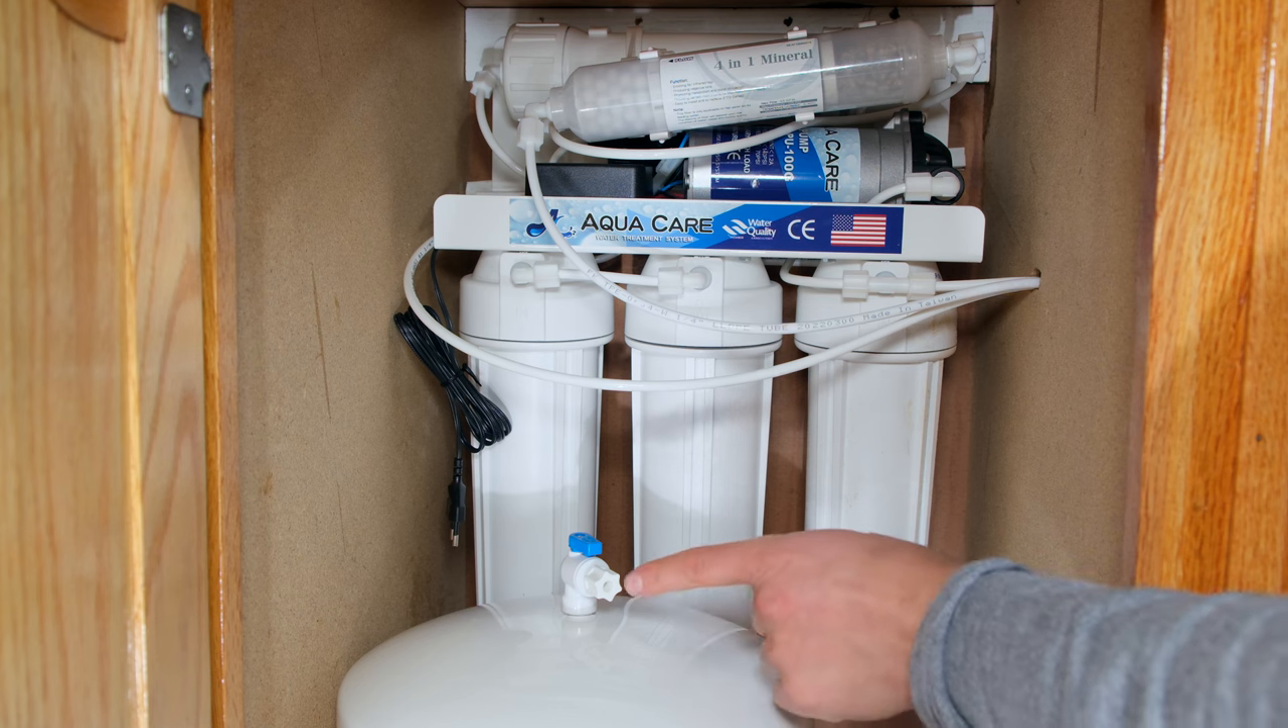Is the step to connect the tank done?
No.